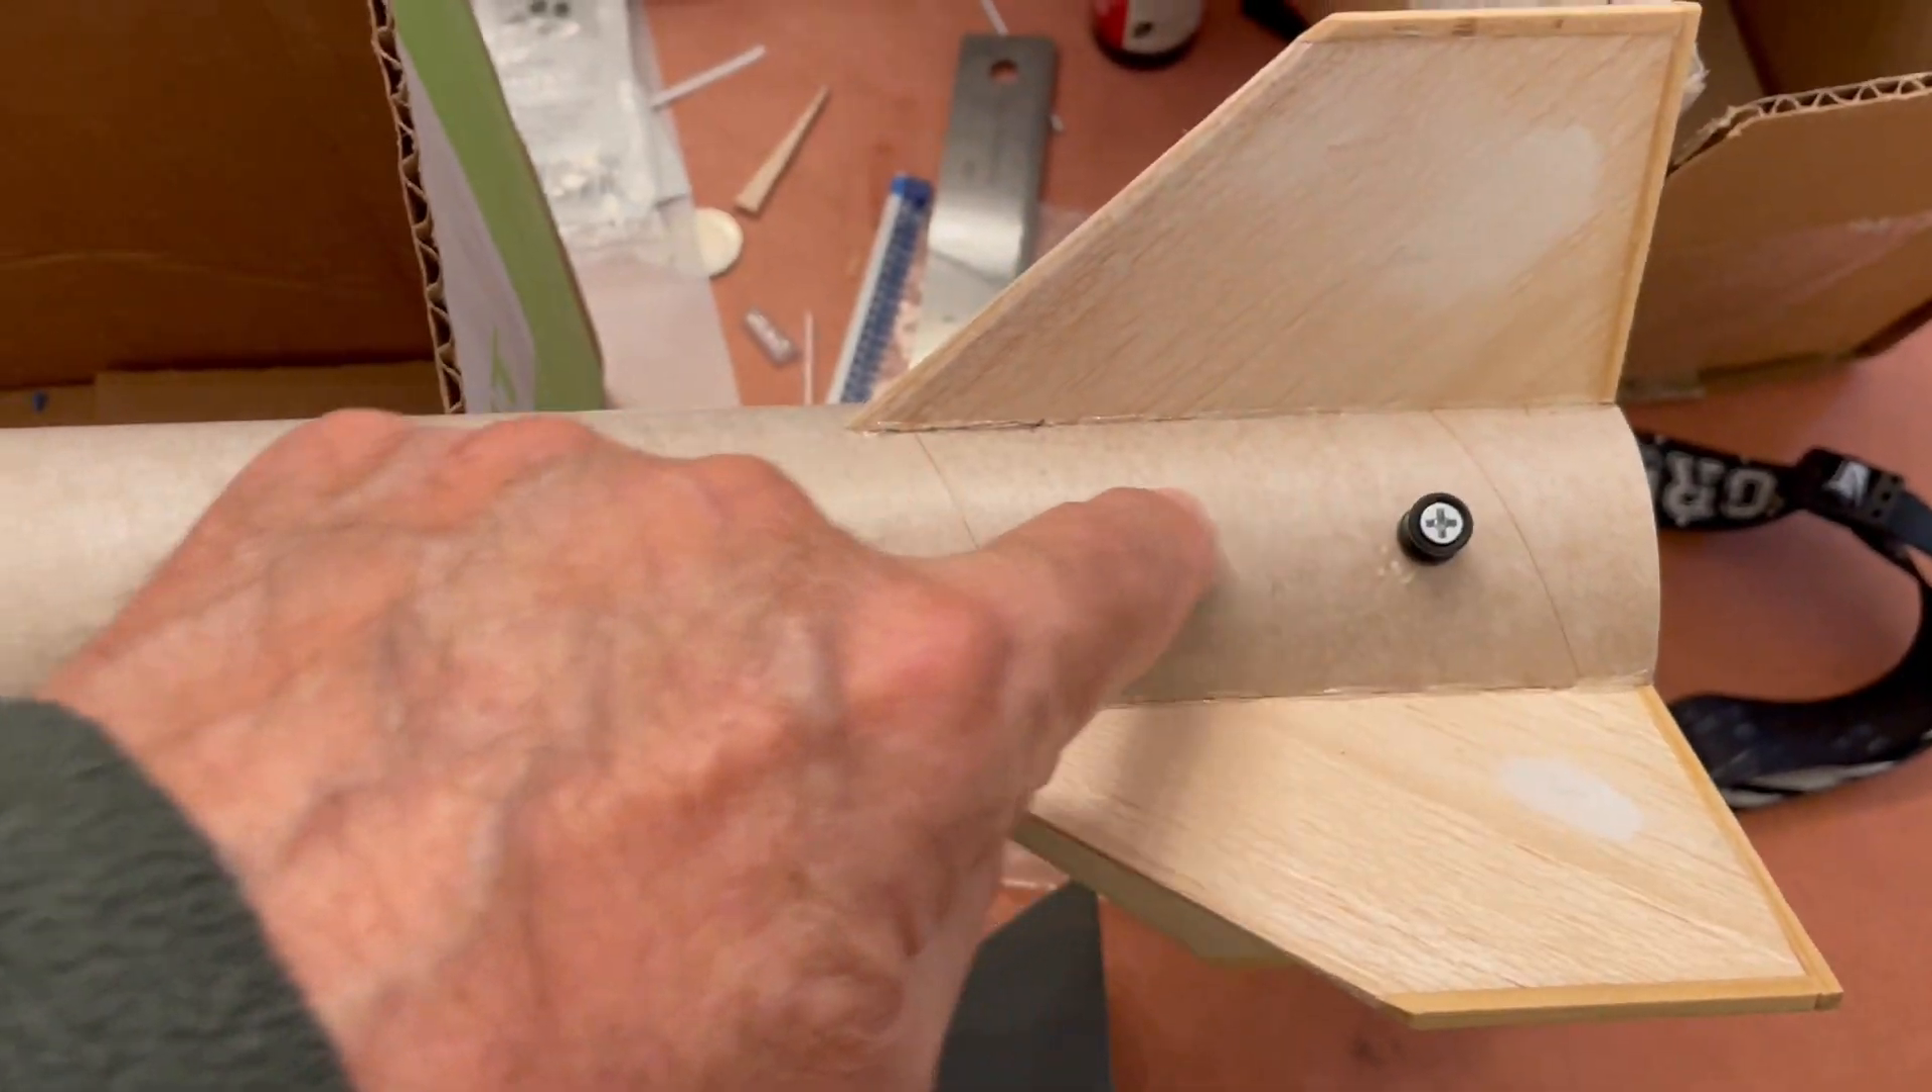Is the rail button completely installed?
Yes.